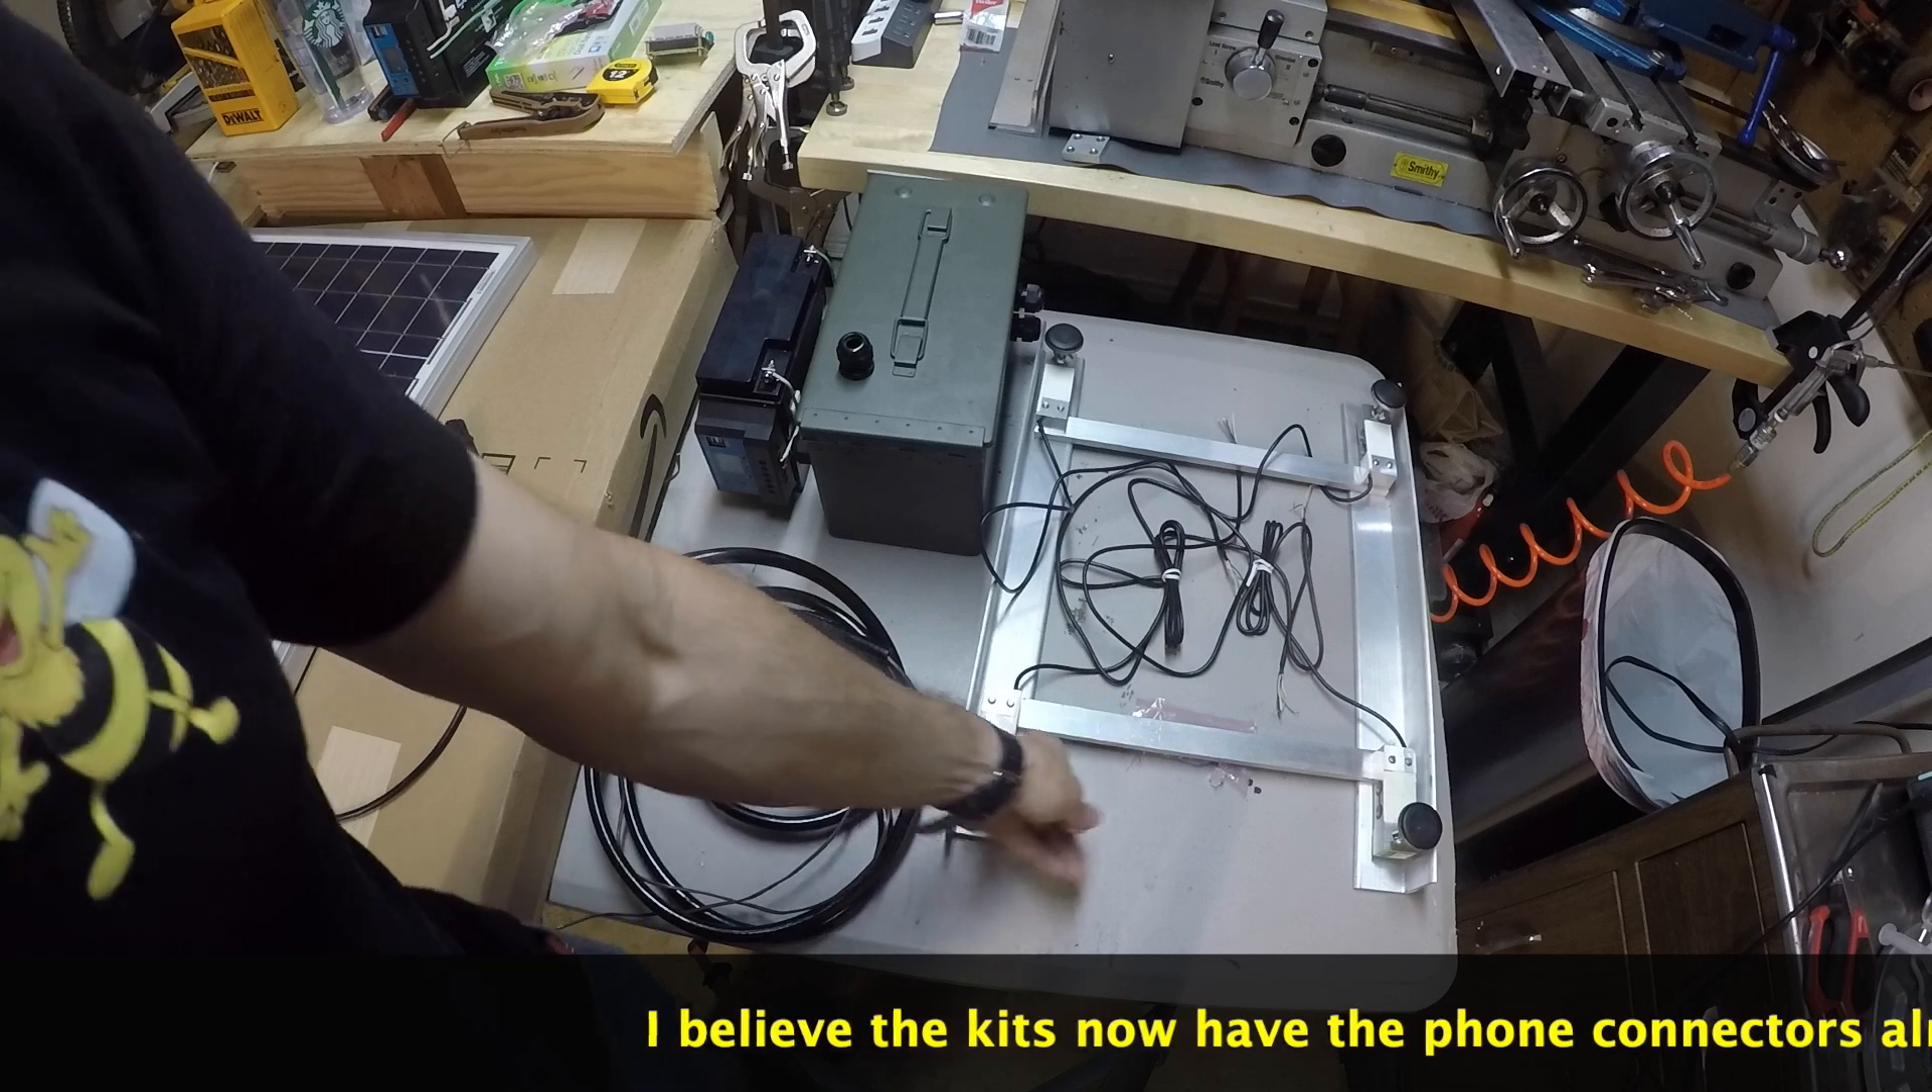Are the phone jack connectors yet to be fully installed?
Yes.